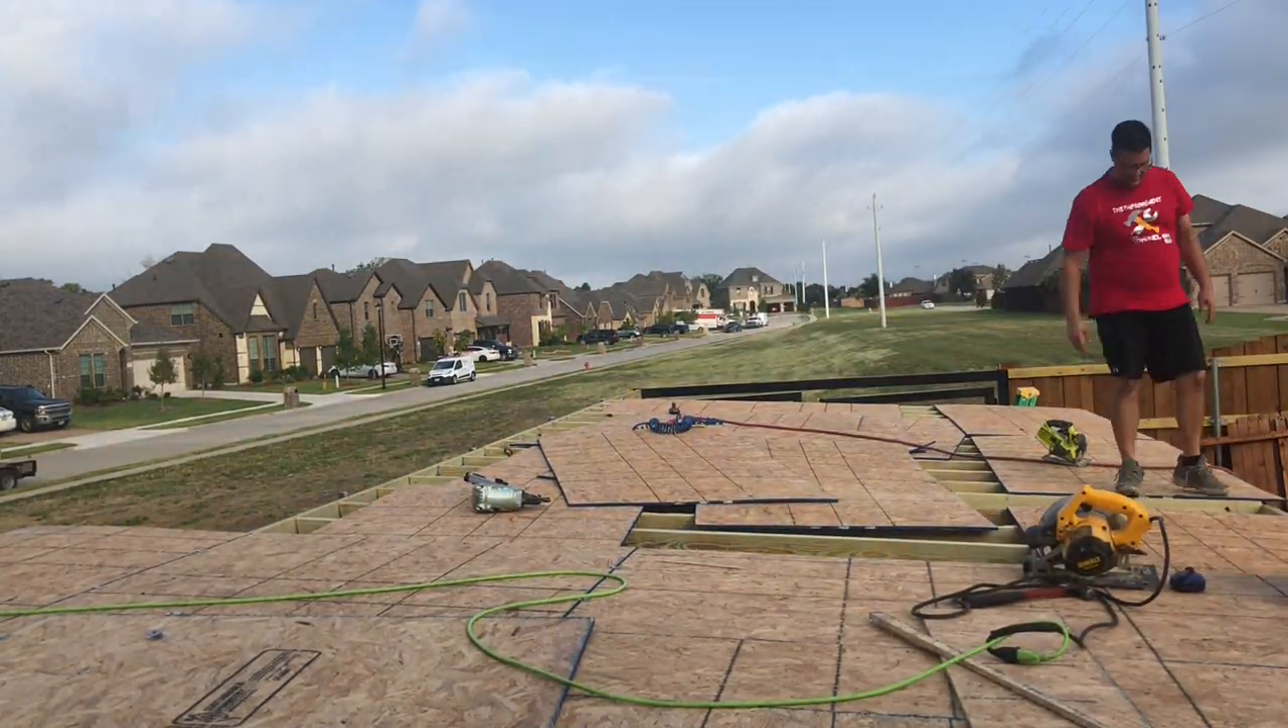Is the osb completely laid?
No.